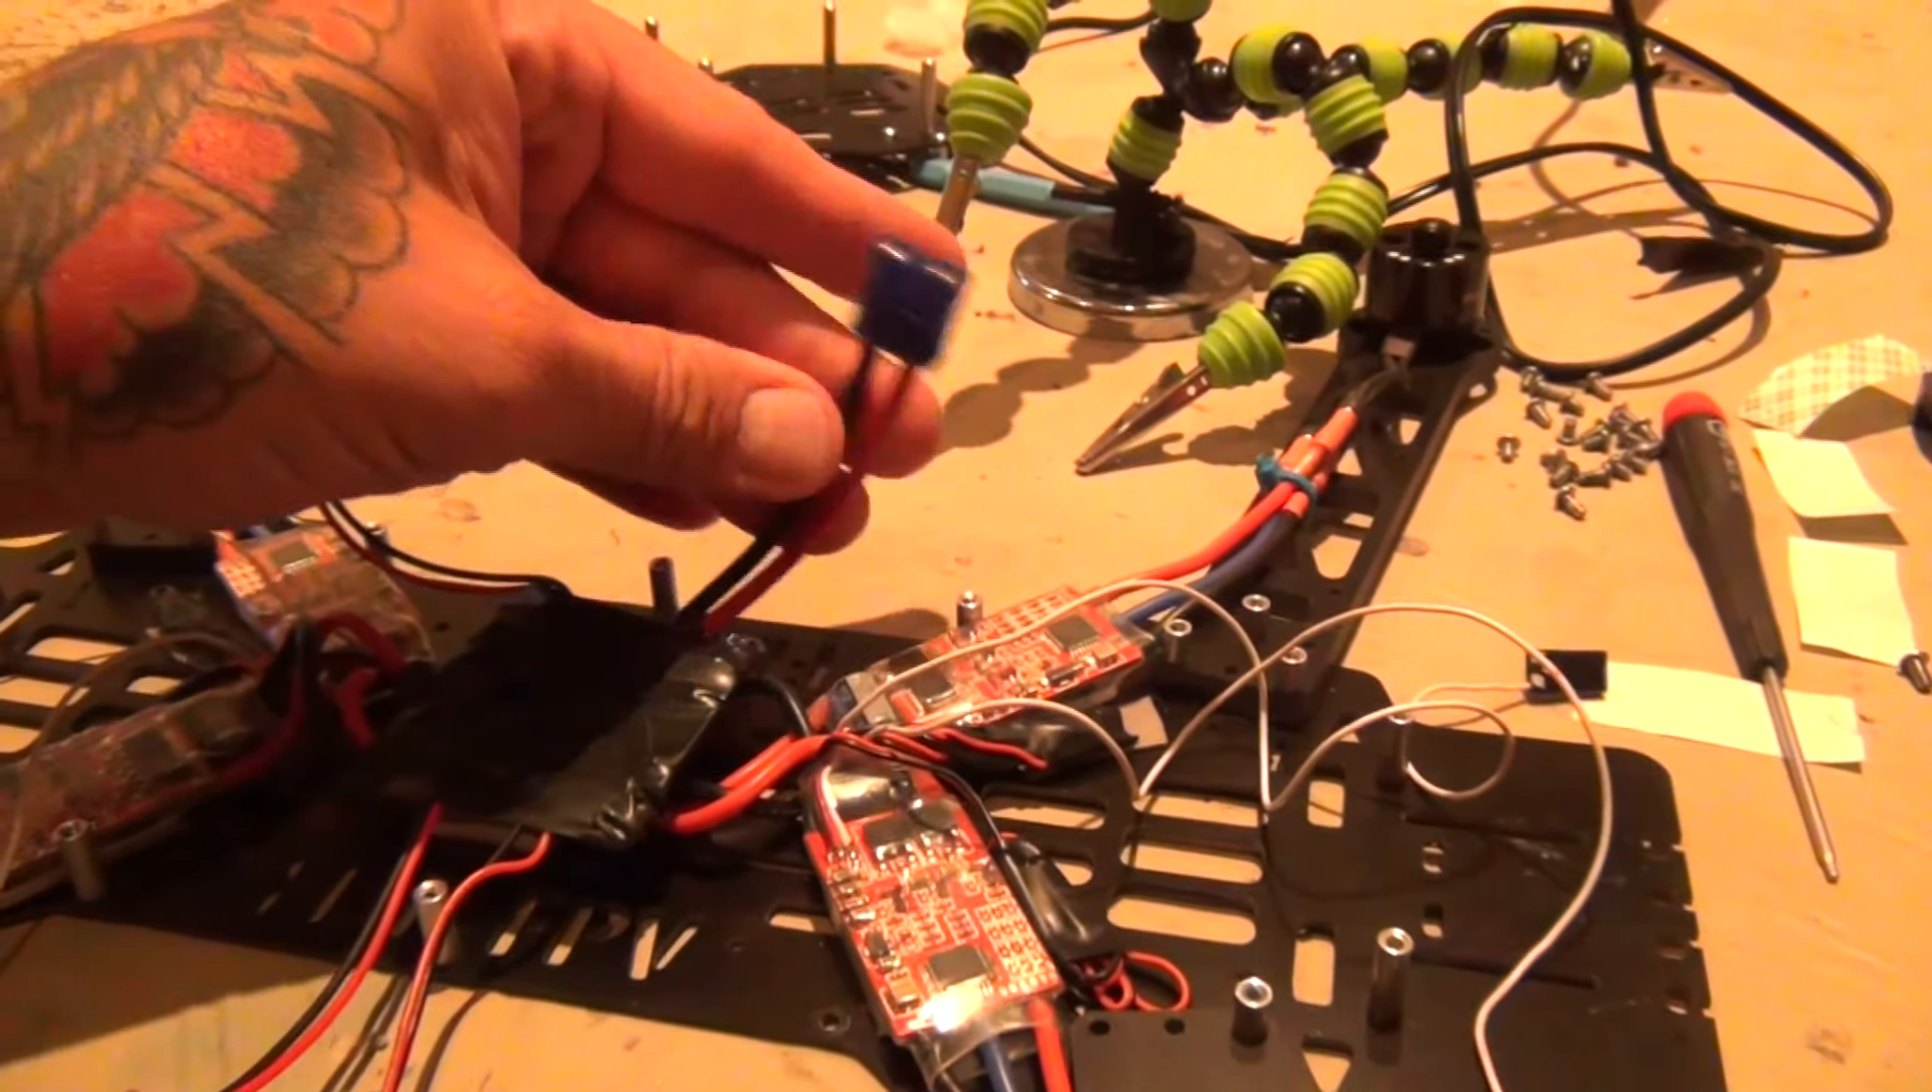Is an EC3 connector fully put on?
Yes.